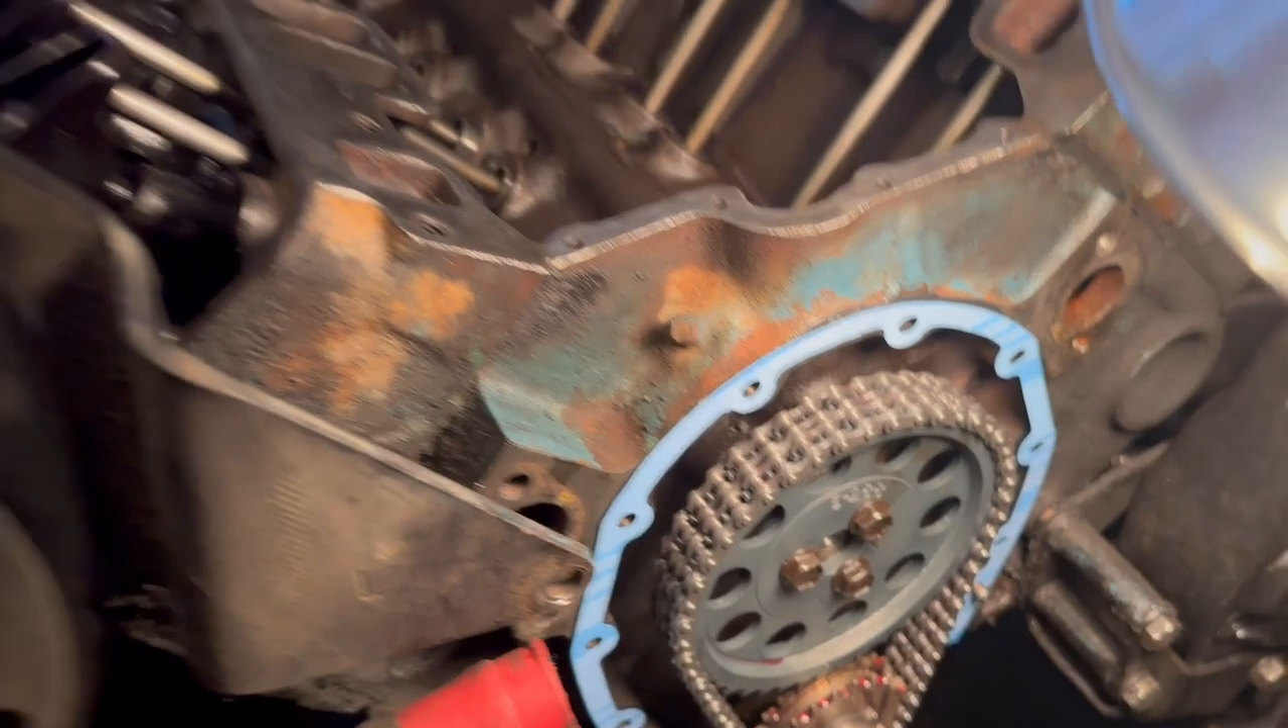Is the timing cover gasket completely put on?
Yes.